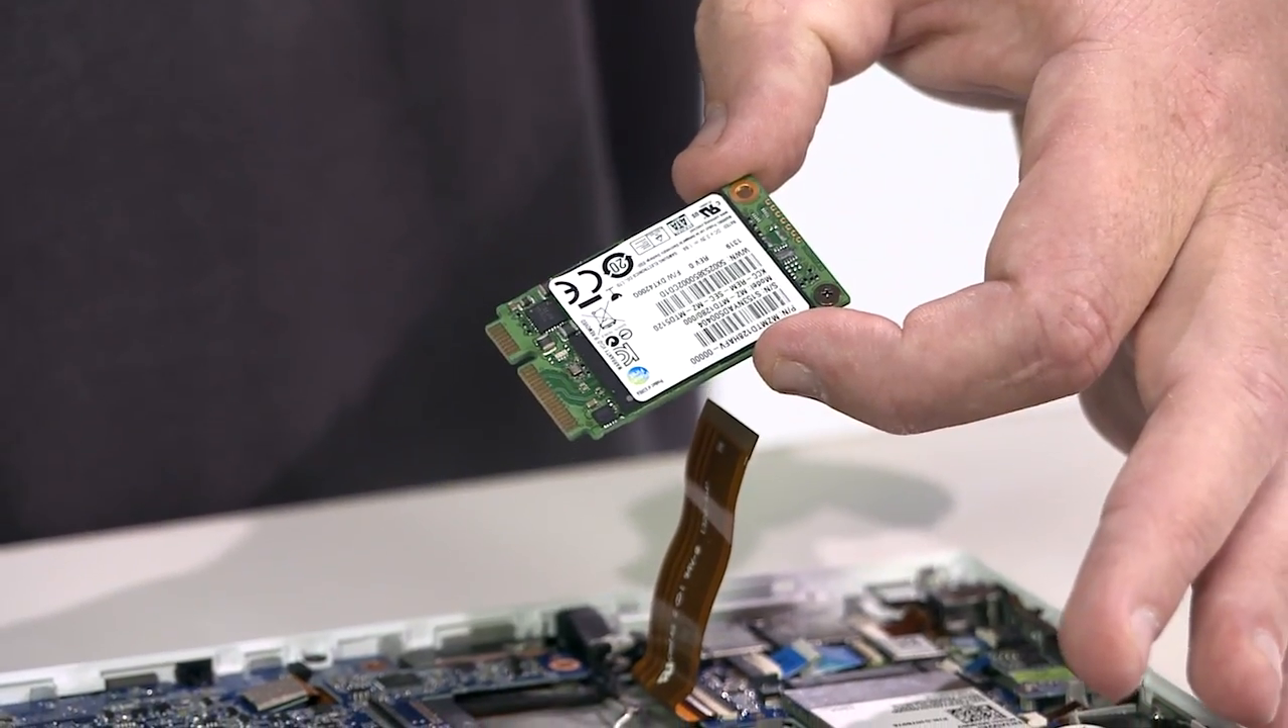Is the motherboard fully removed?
No.